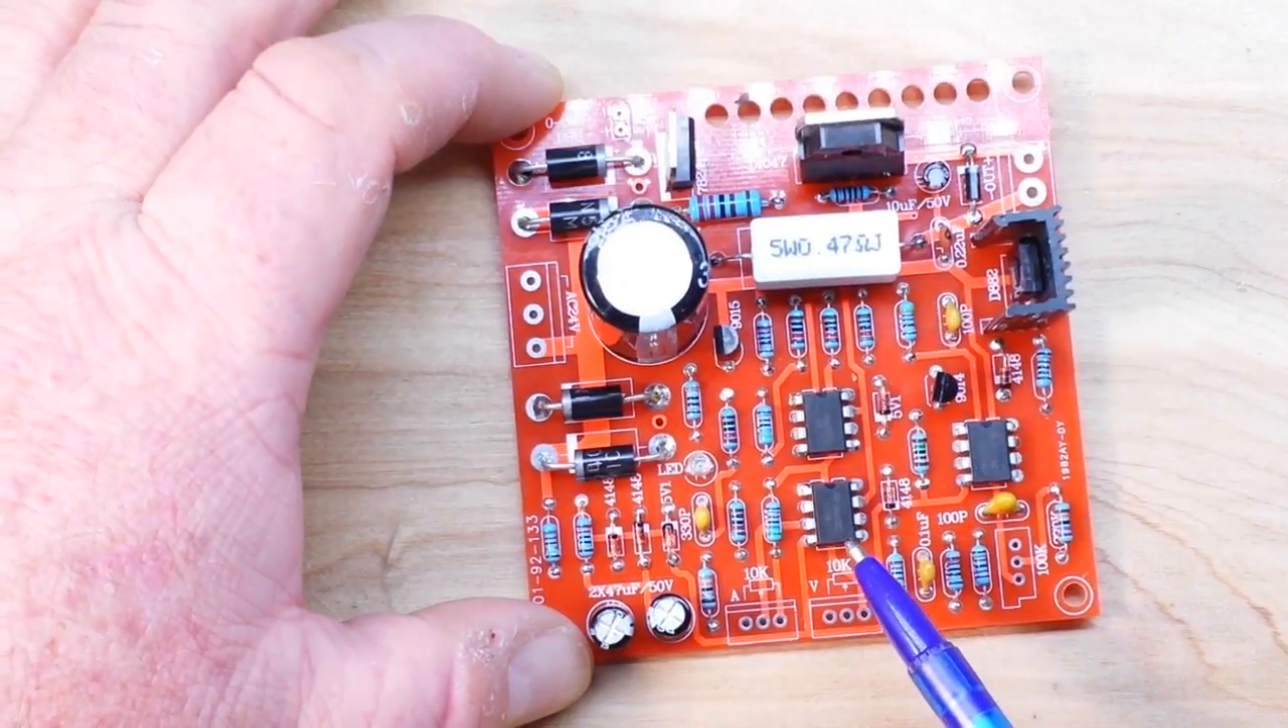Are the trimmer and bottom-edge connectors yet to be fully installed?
Yes.